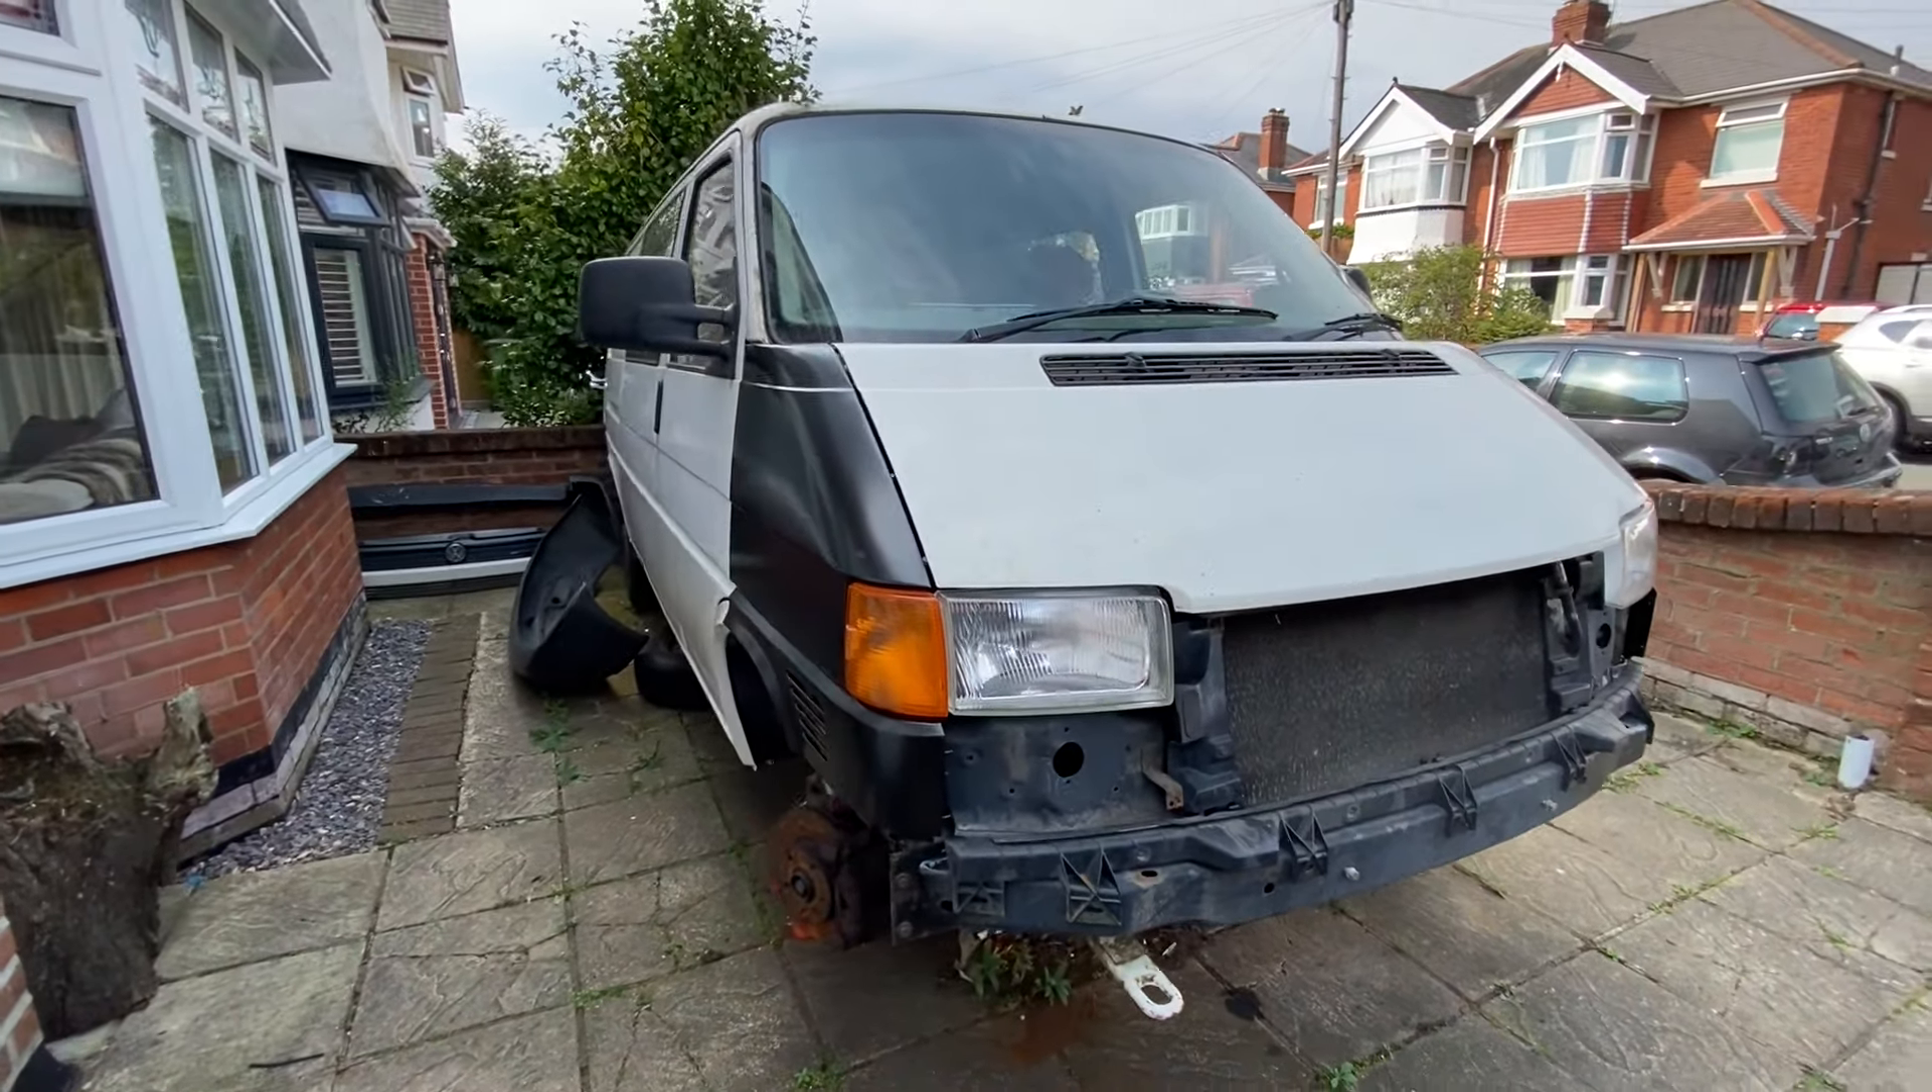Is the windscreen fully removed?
No.